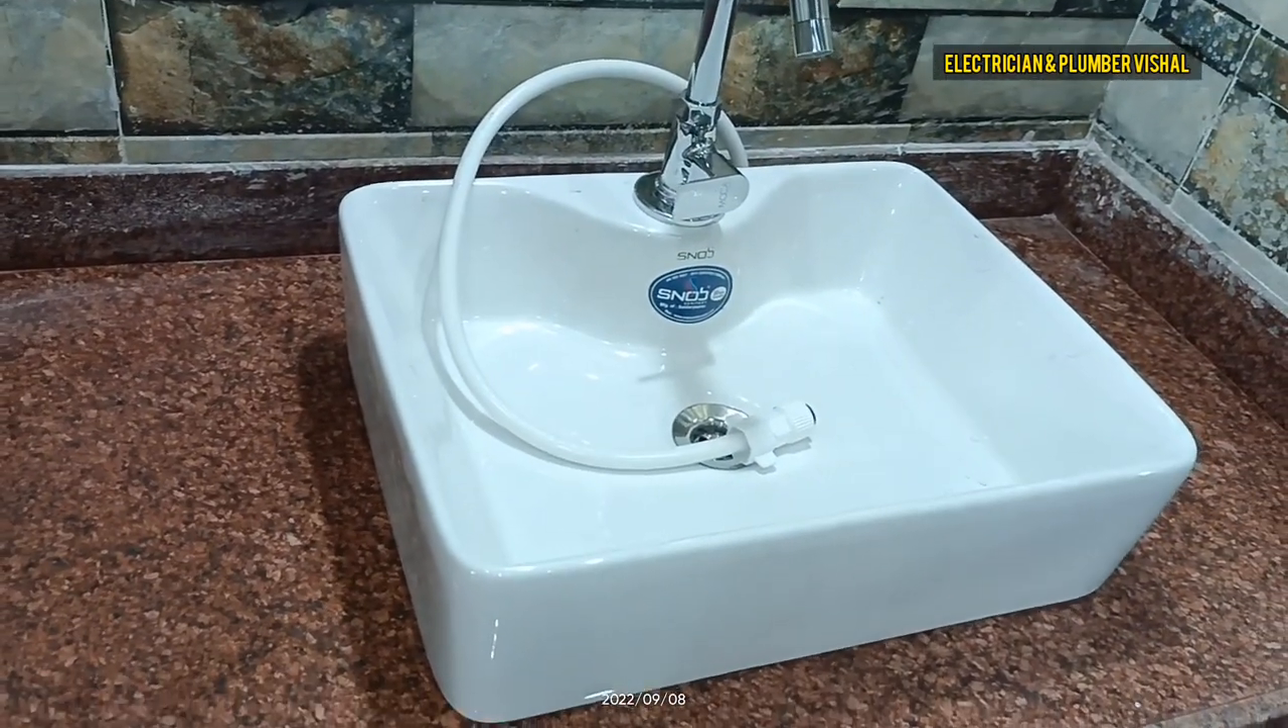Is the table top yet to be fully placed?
No.